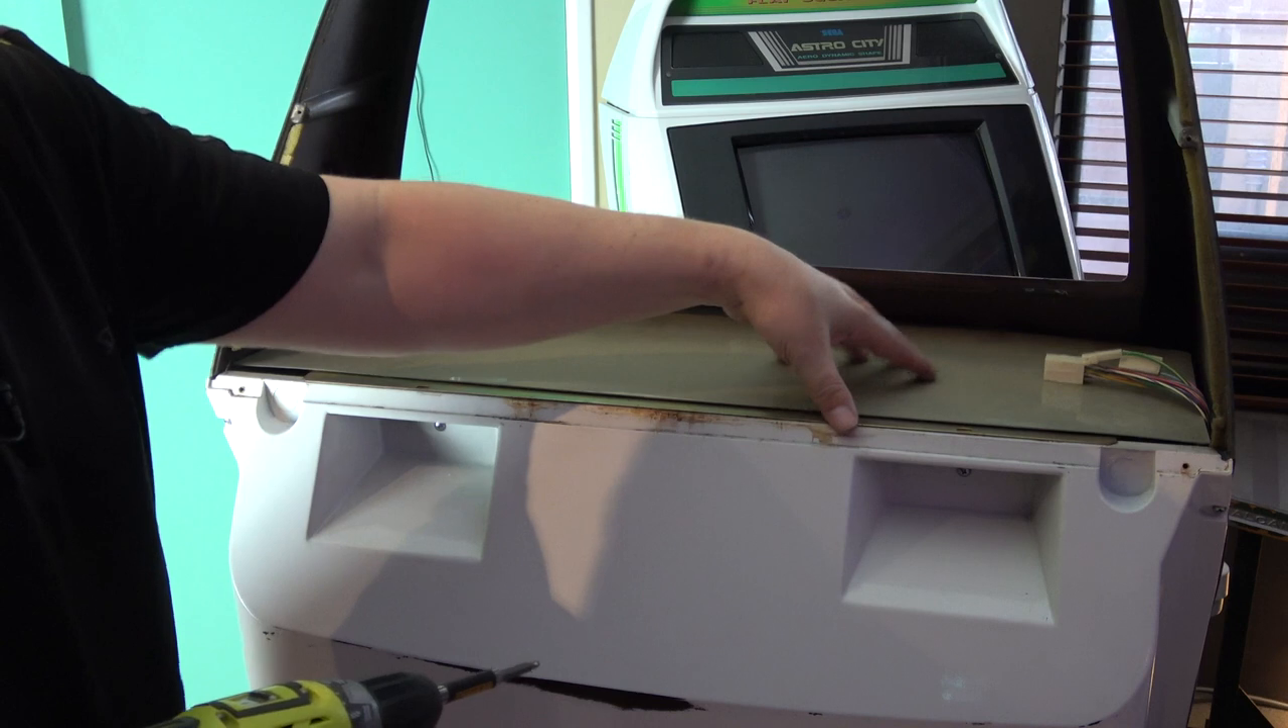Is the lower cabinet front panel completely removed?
No.